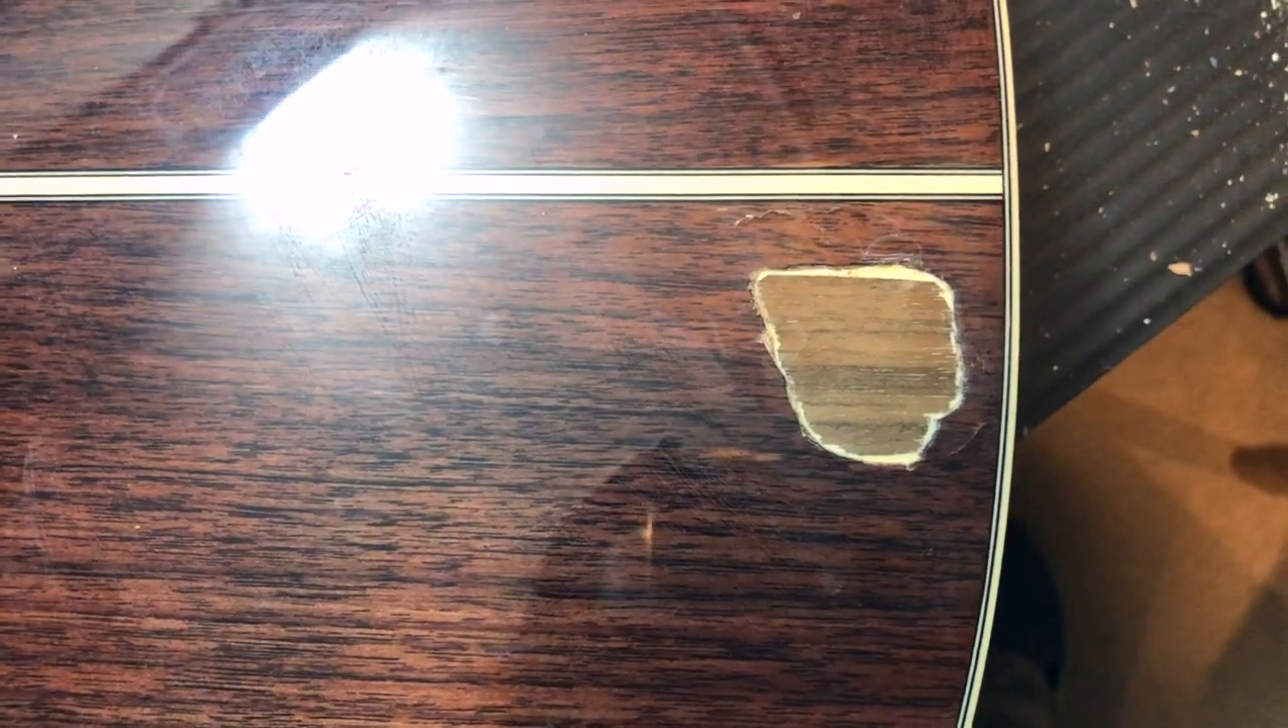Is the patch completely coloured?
No.